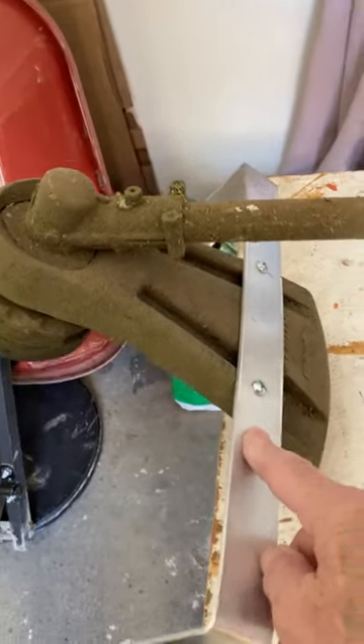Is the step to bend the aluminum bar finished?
Yes.